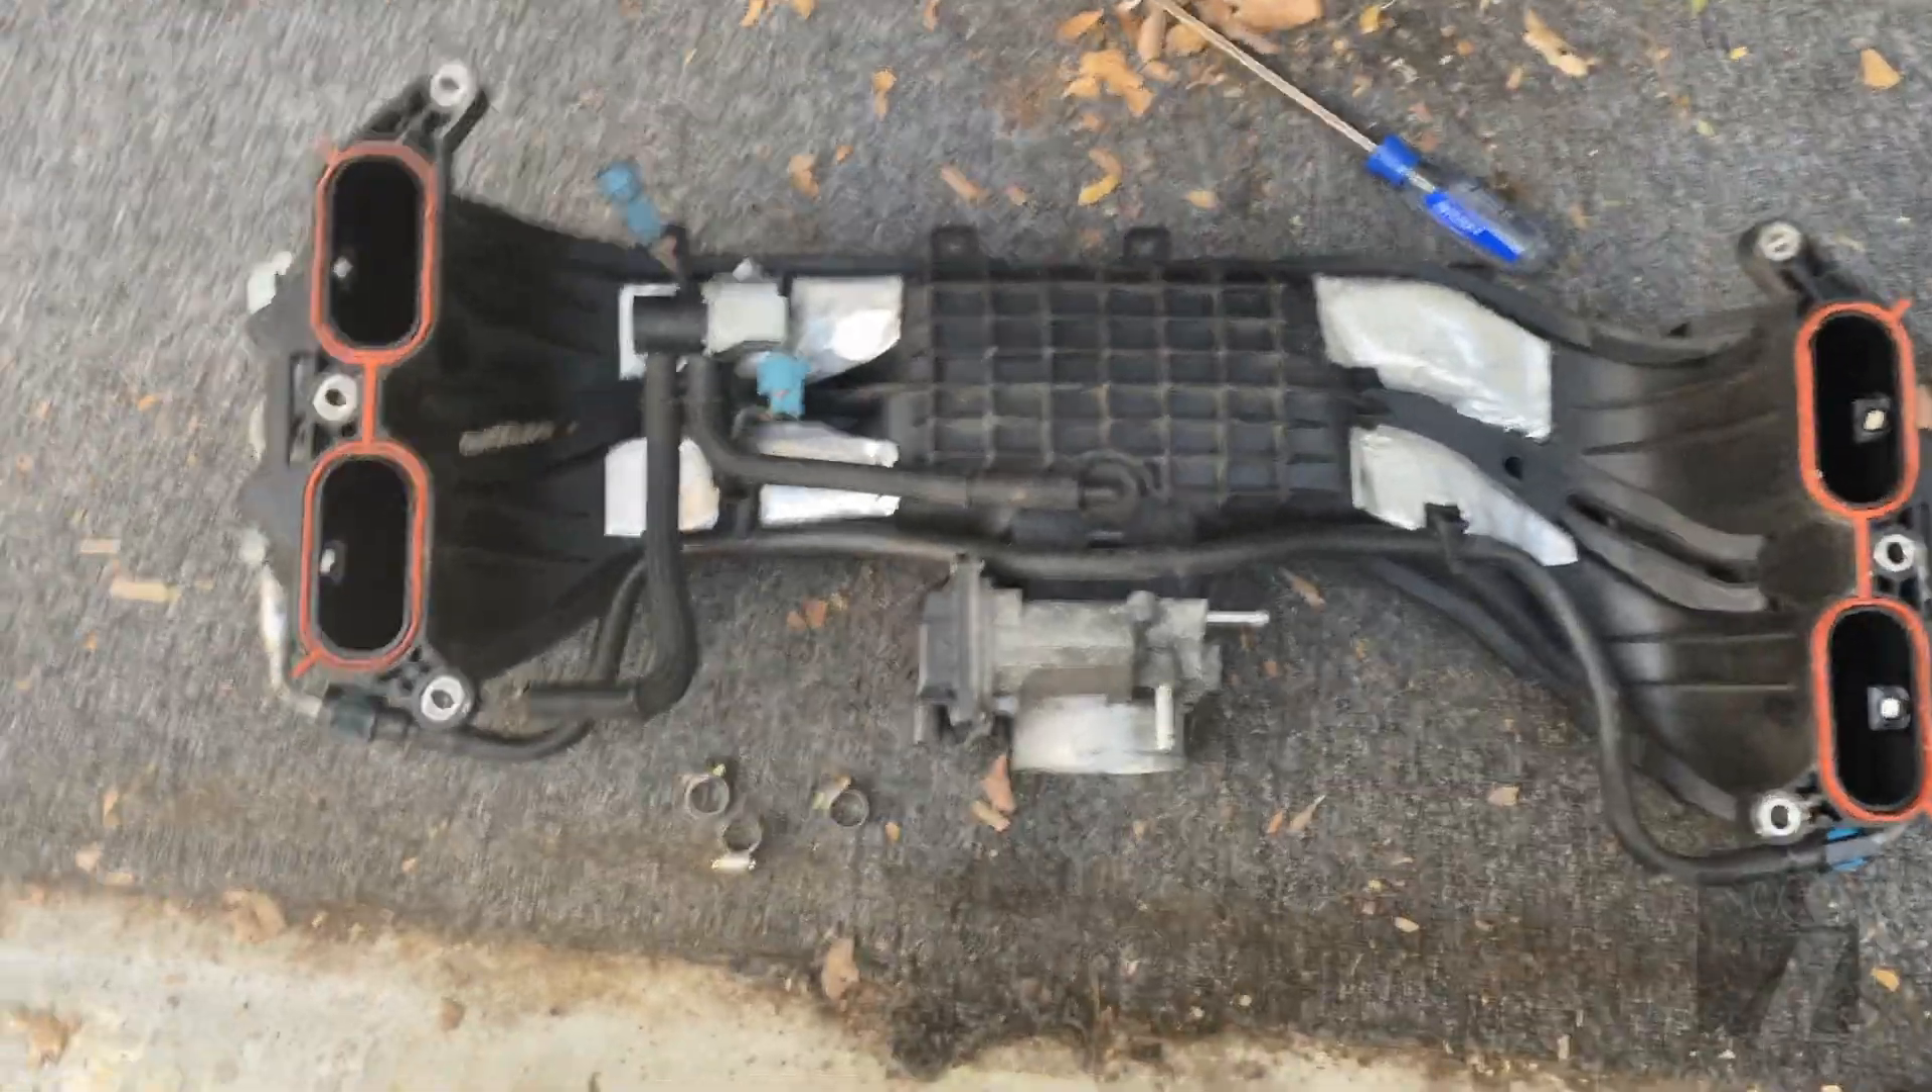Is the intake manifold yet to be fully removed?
No.